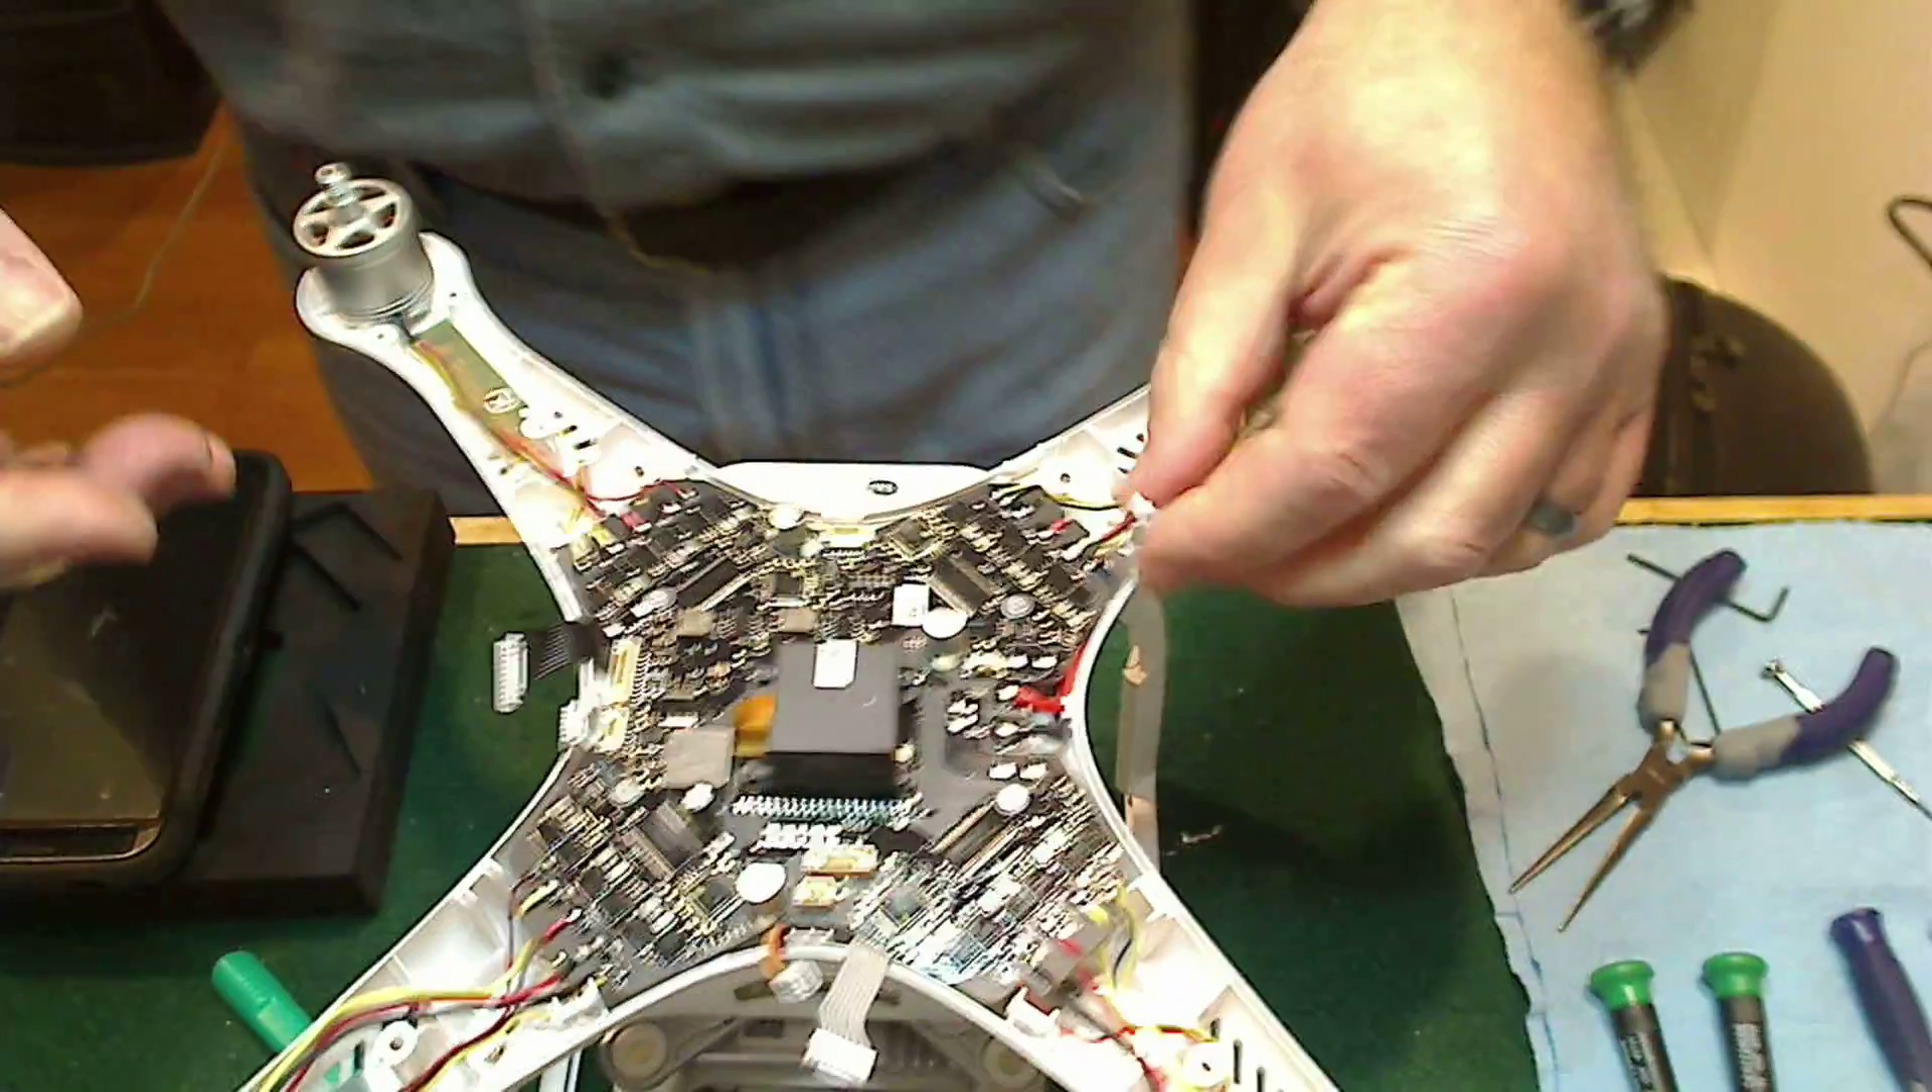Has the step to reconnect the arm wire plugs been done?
No.